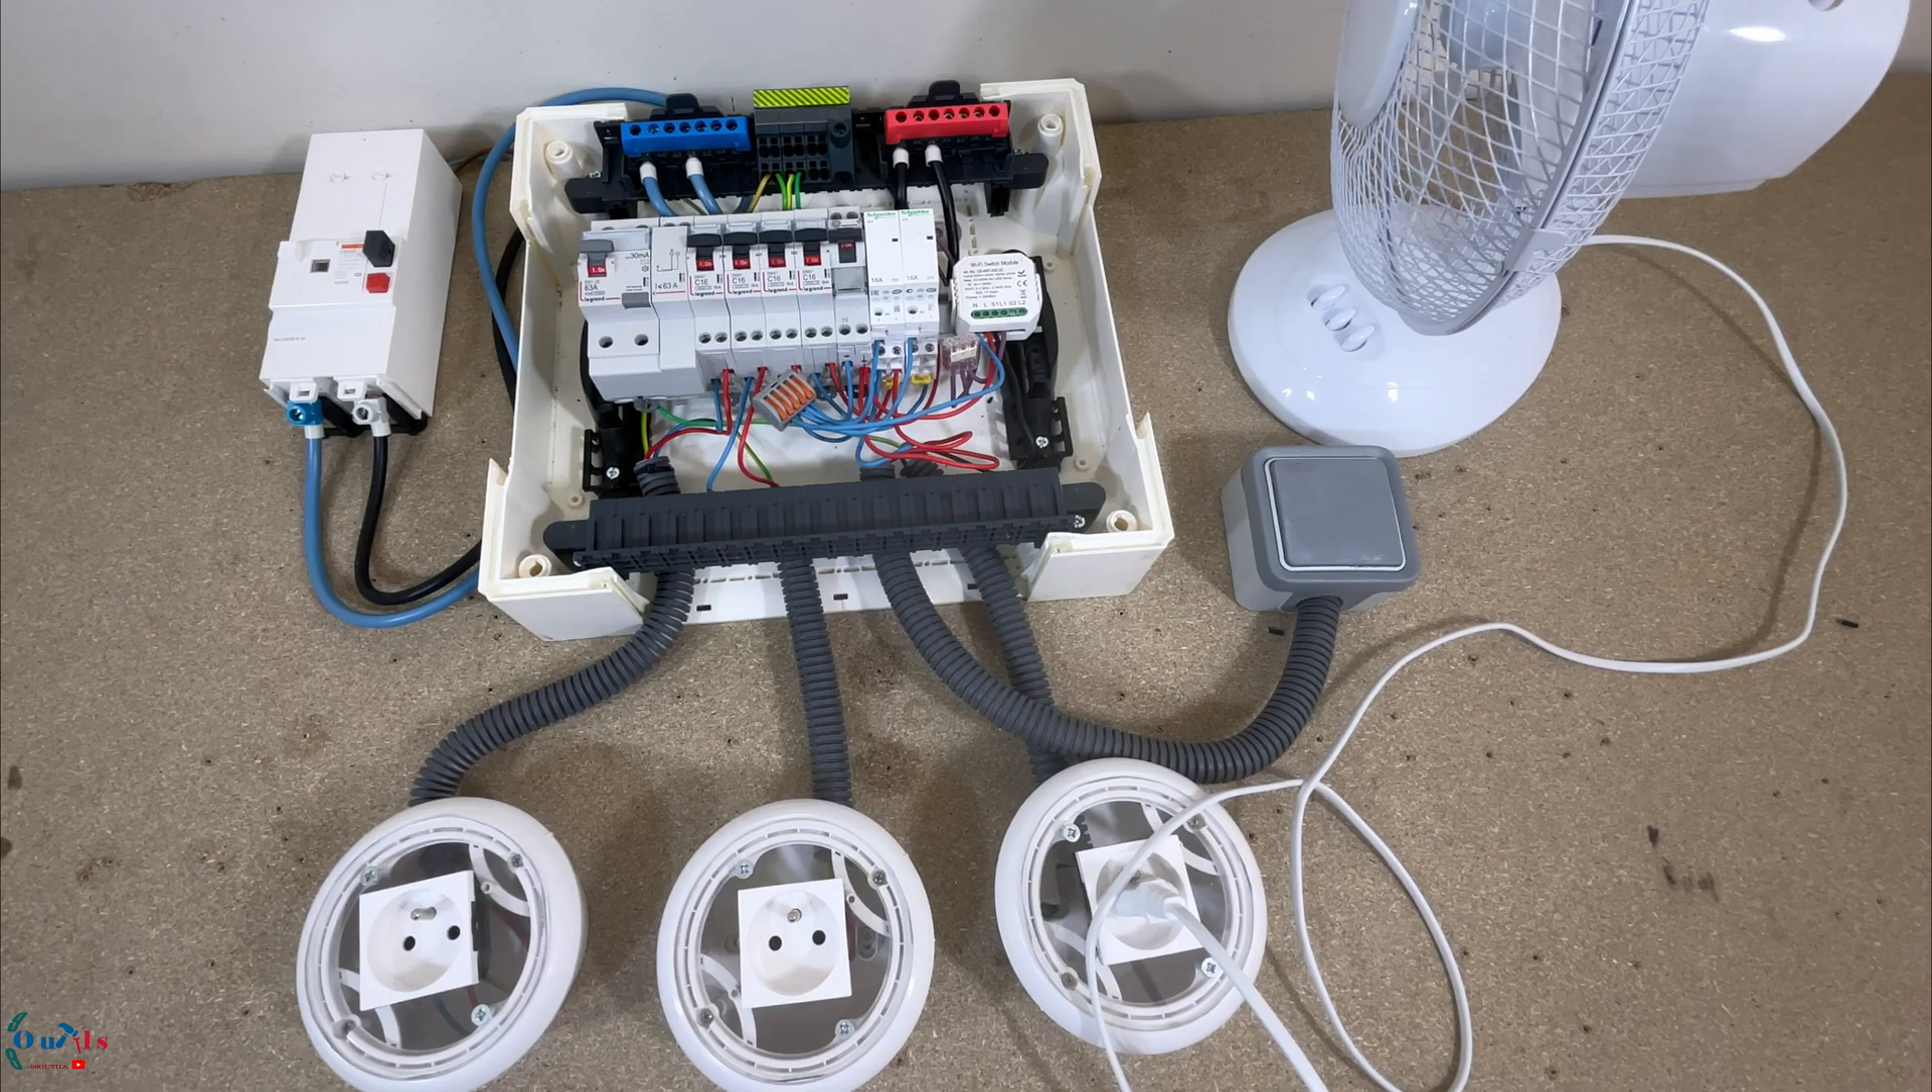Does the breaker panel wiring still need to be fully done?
No.